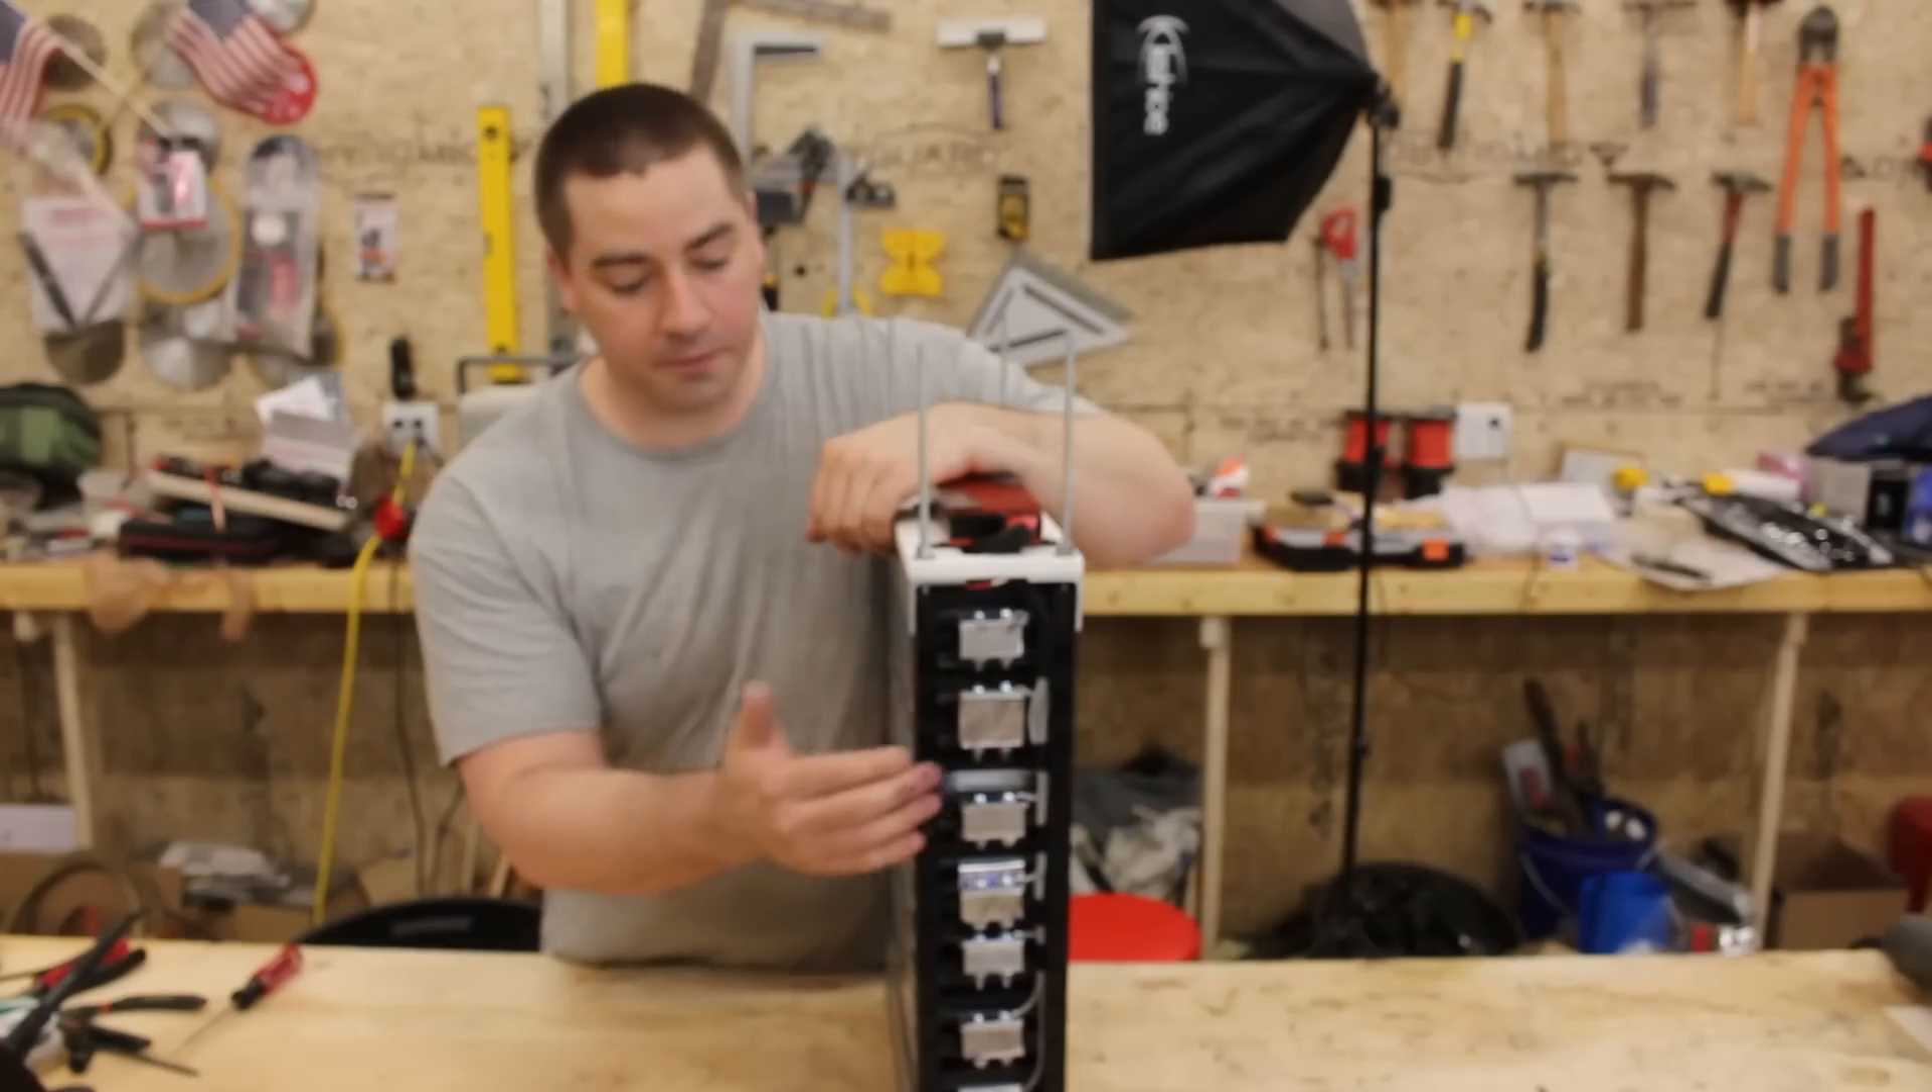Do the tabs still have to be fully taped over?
Yes.